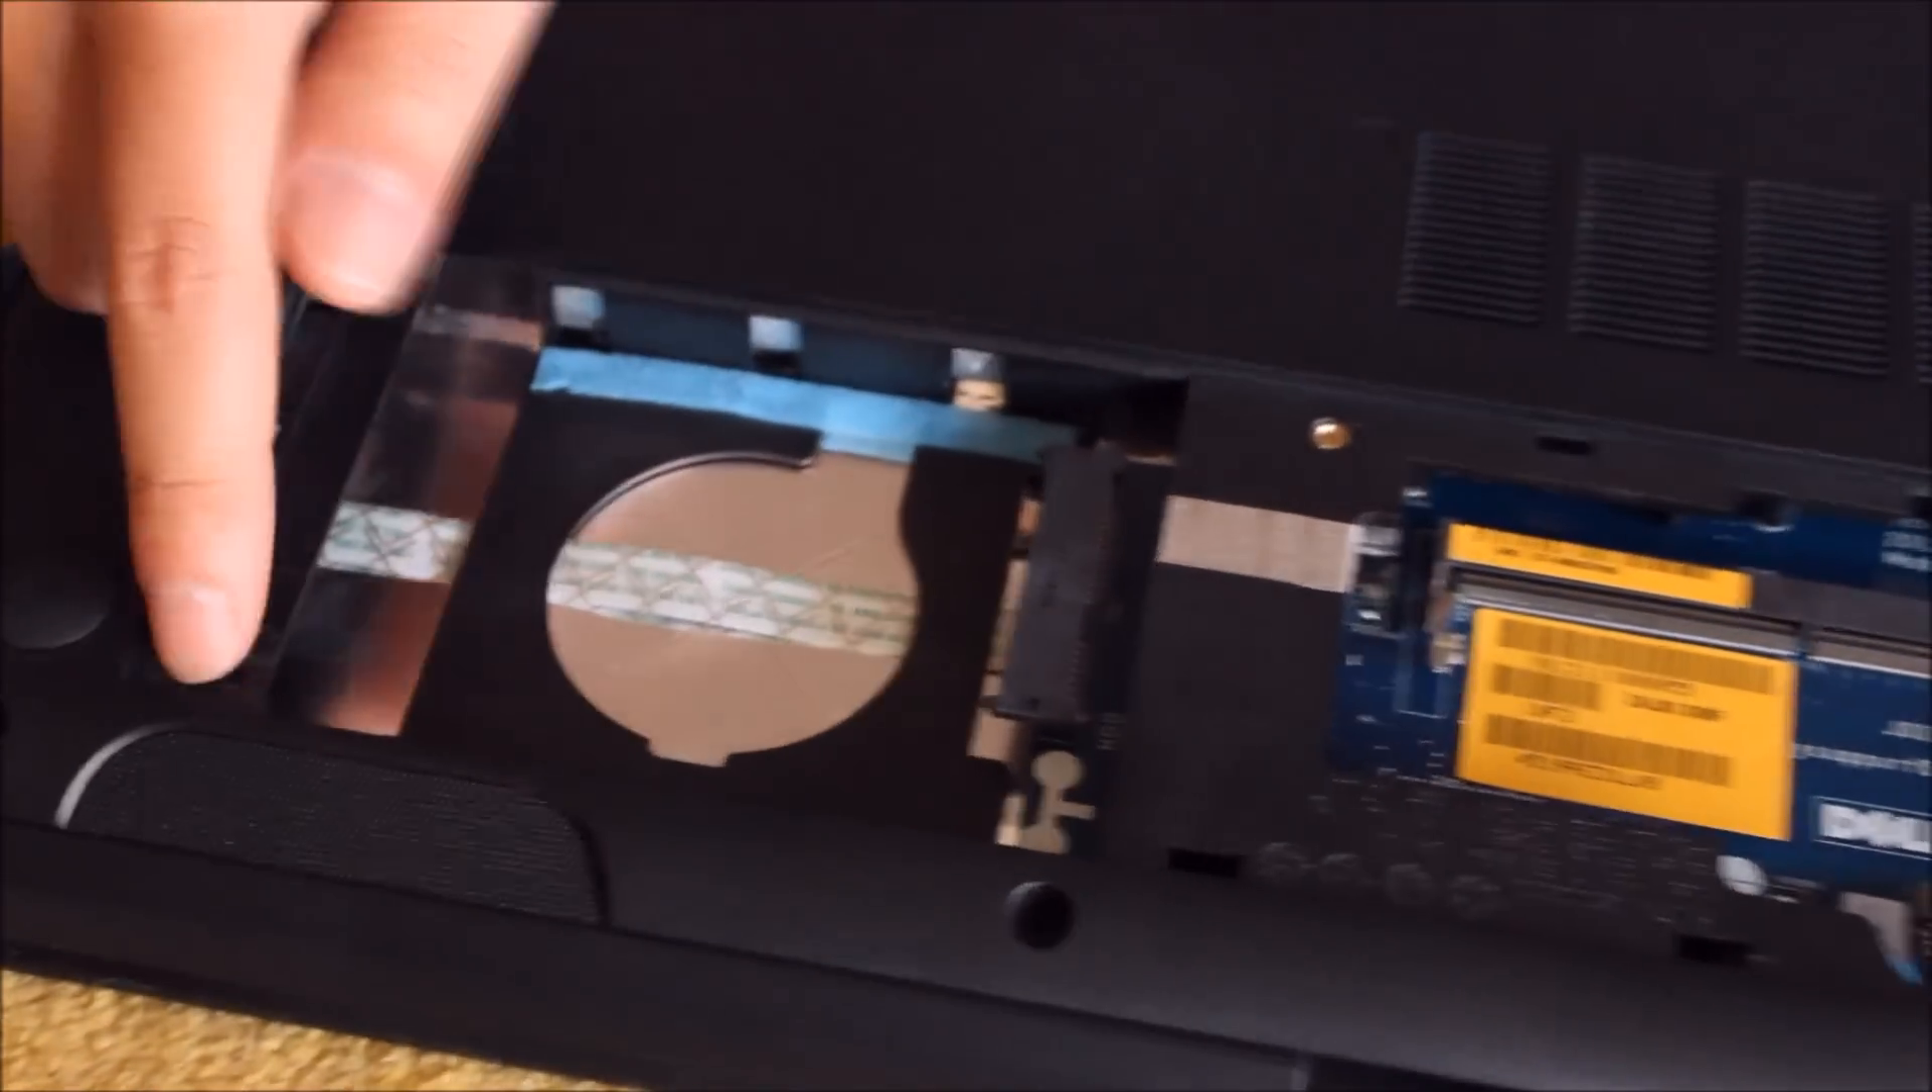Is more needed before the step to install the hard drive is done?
Yes.